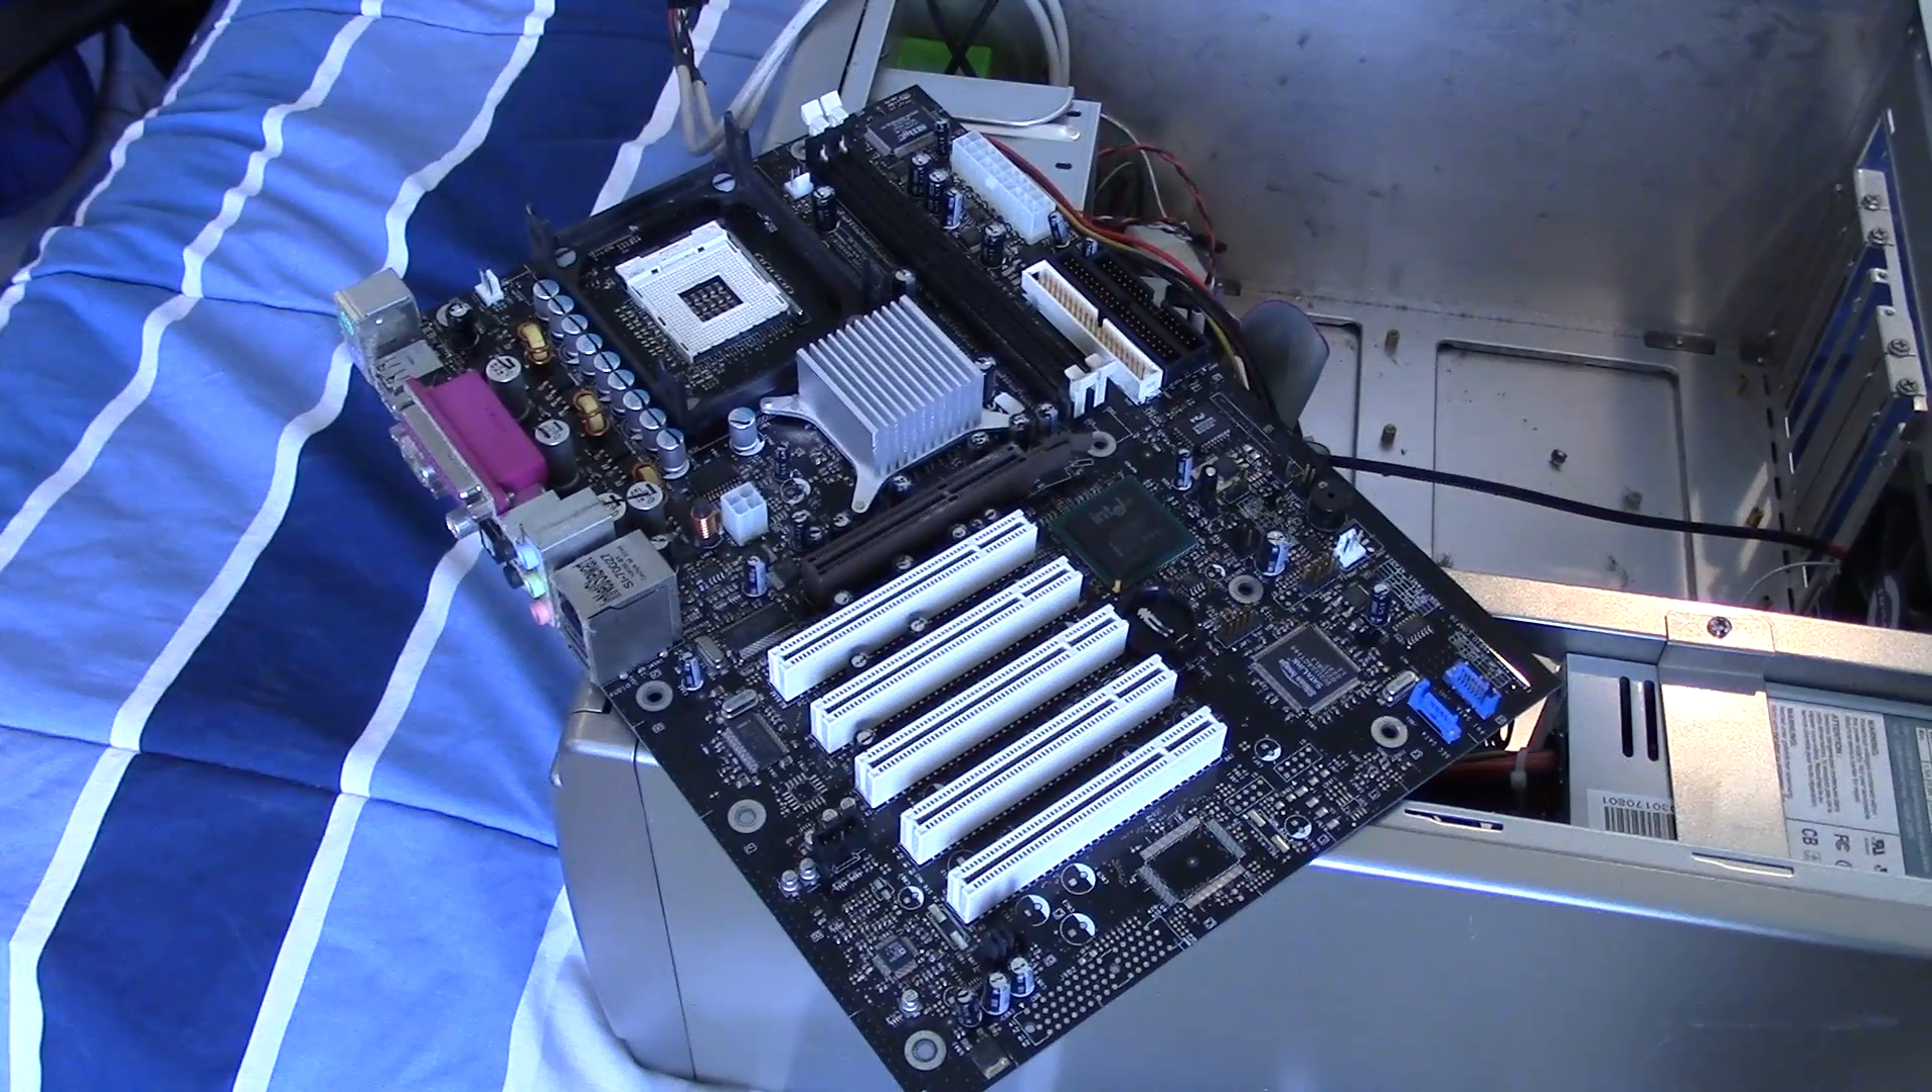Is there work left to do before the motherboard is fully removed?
No.